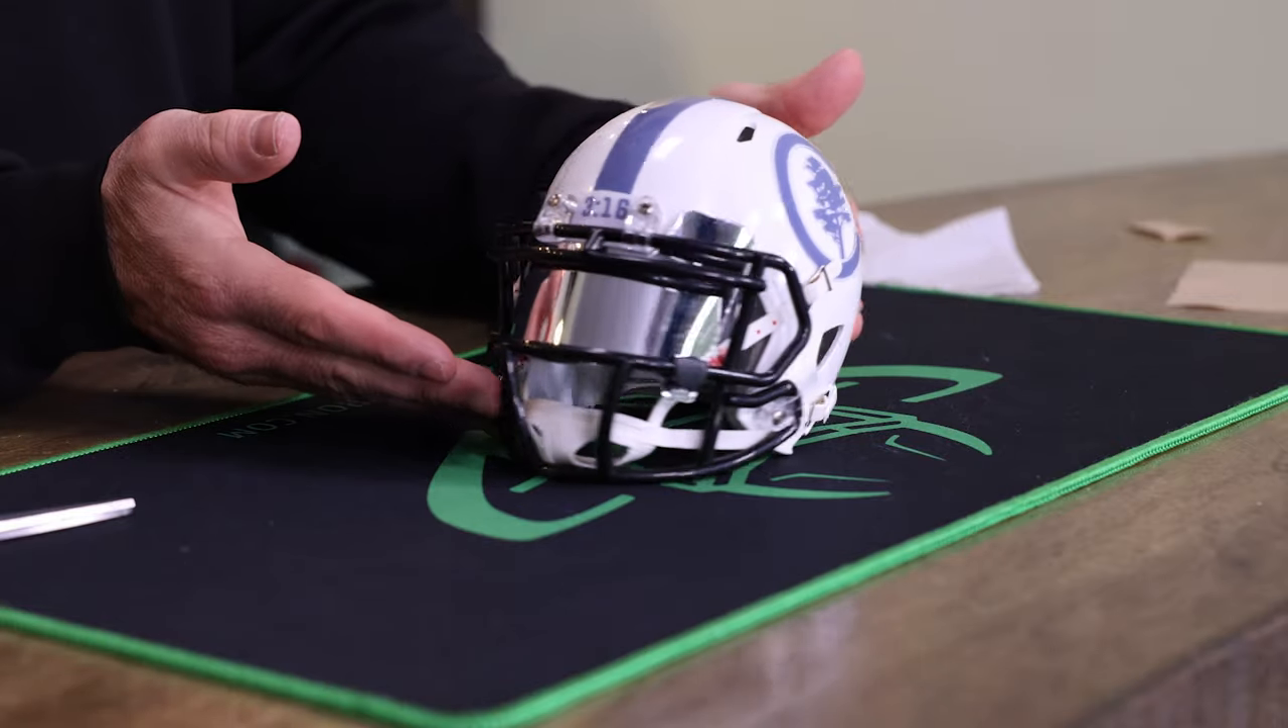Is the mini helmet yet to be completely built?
No.